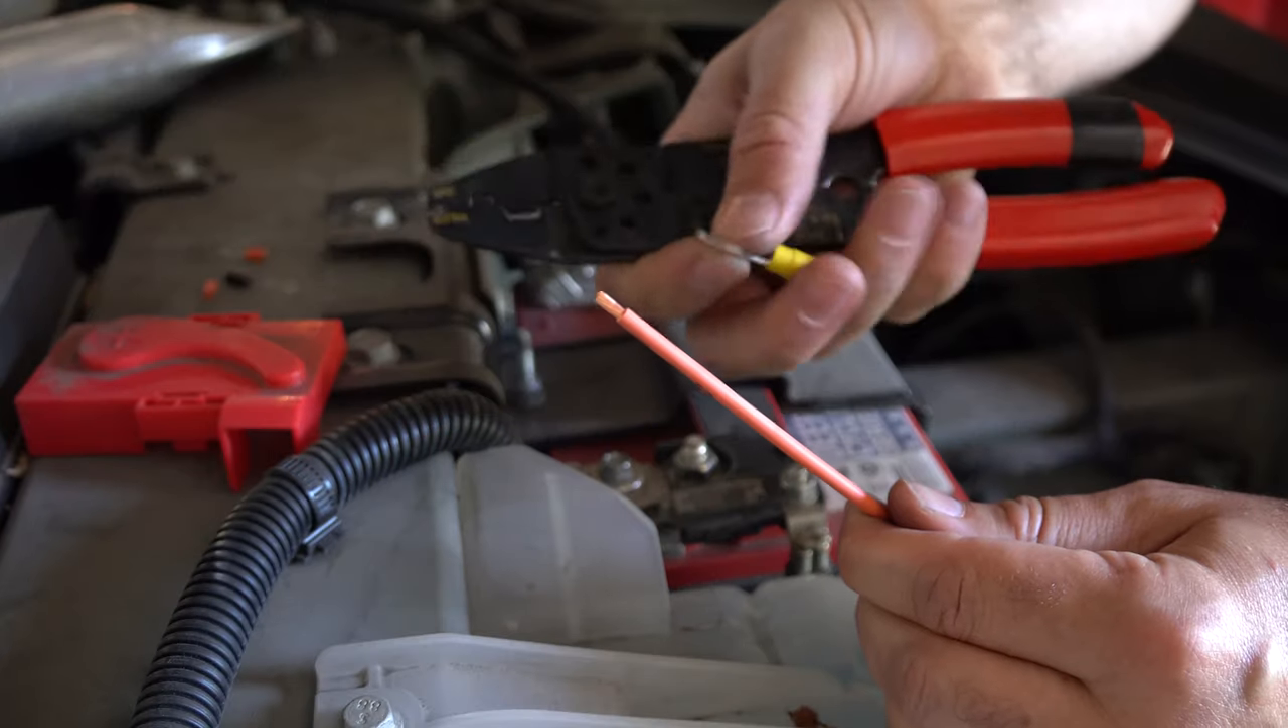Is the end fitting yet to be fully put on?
Yes.